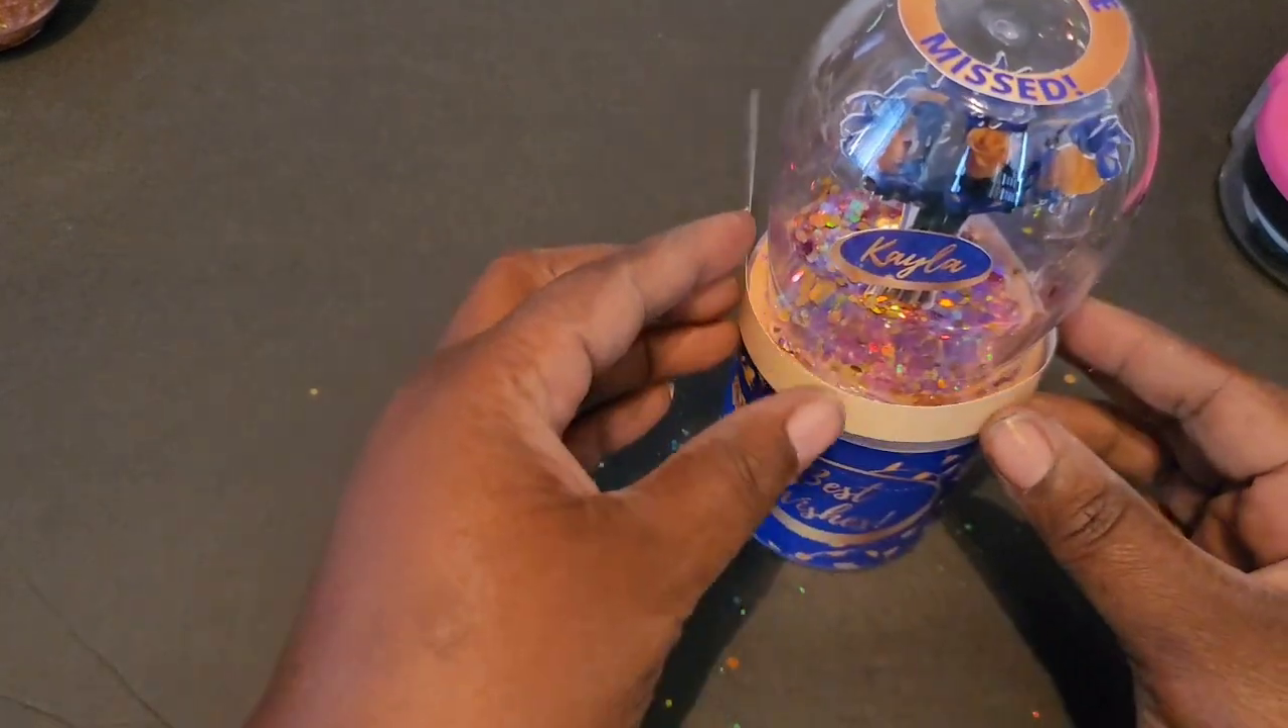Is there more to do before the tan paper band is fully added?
Yes.